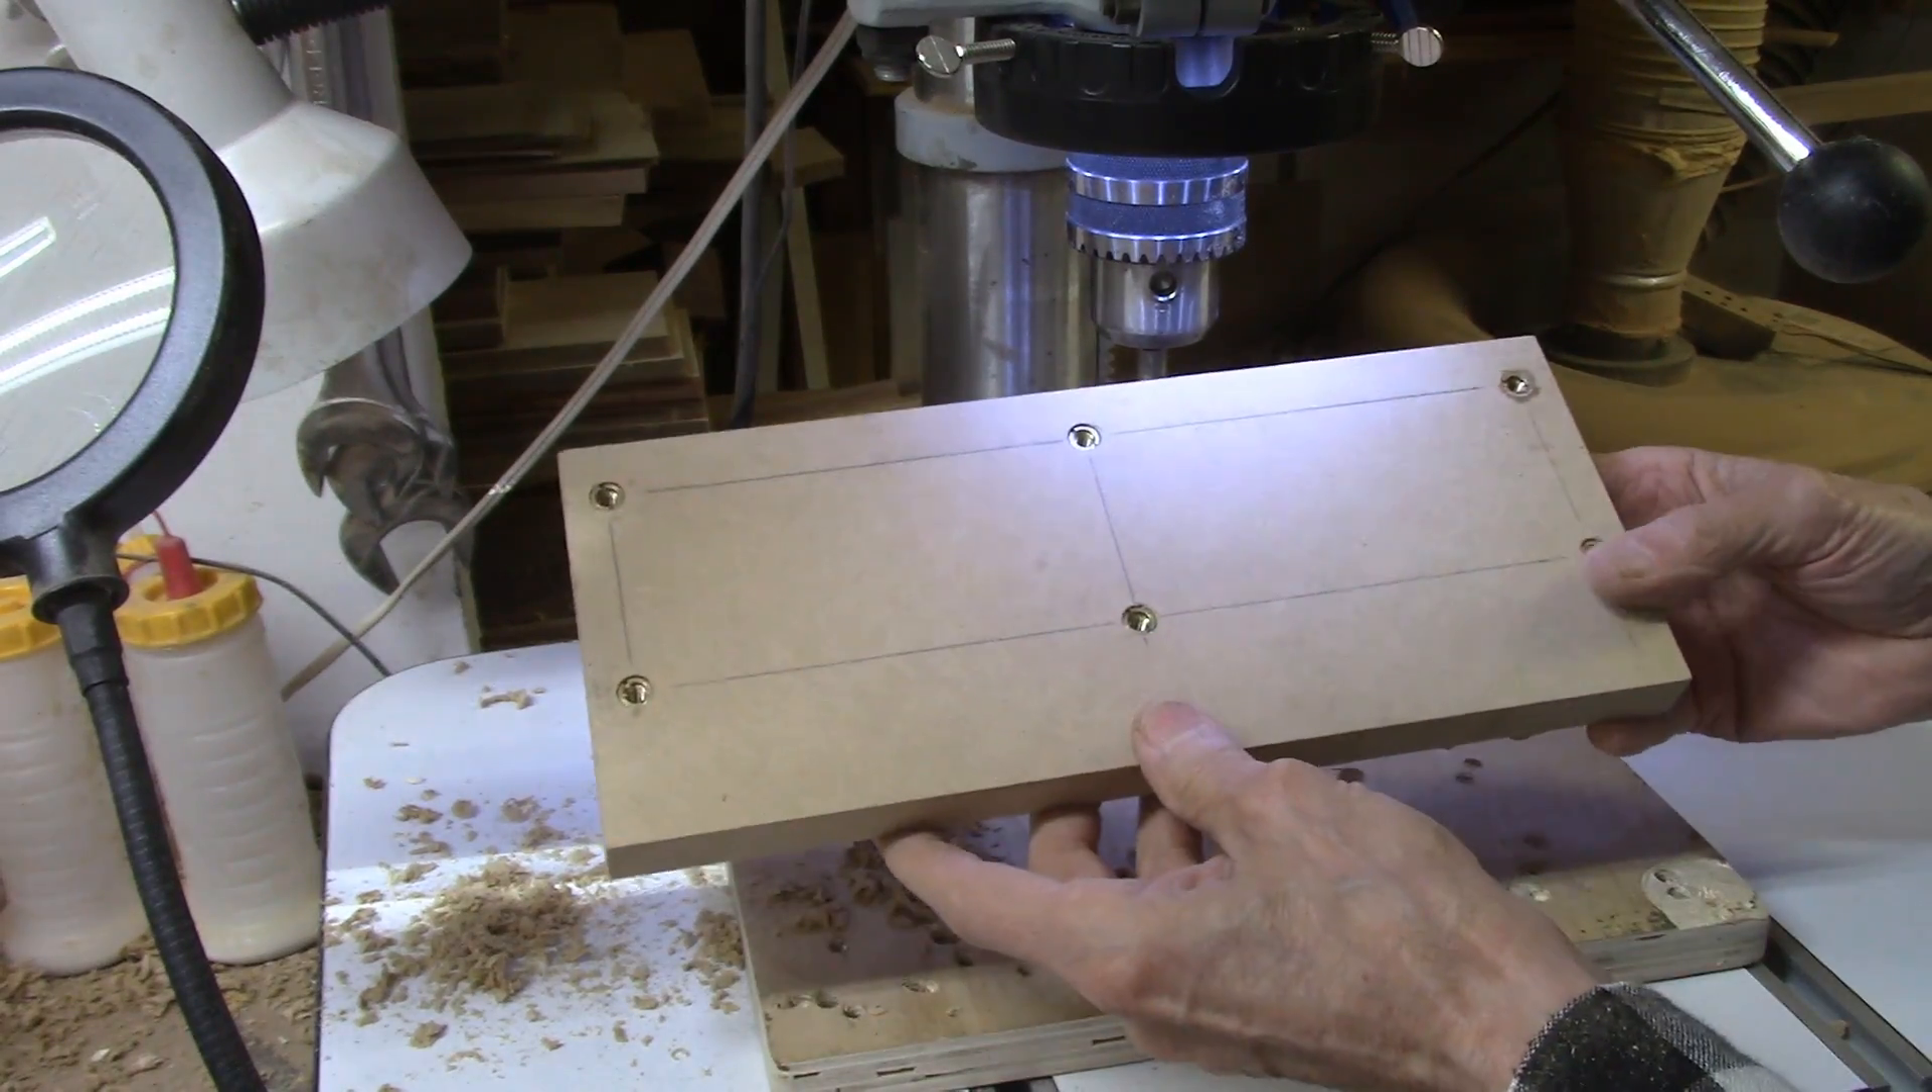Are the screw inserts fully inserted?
Yes.